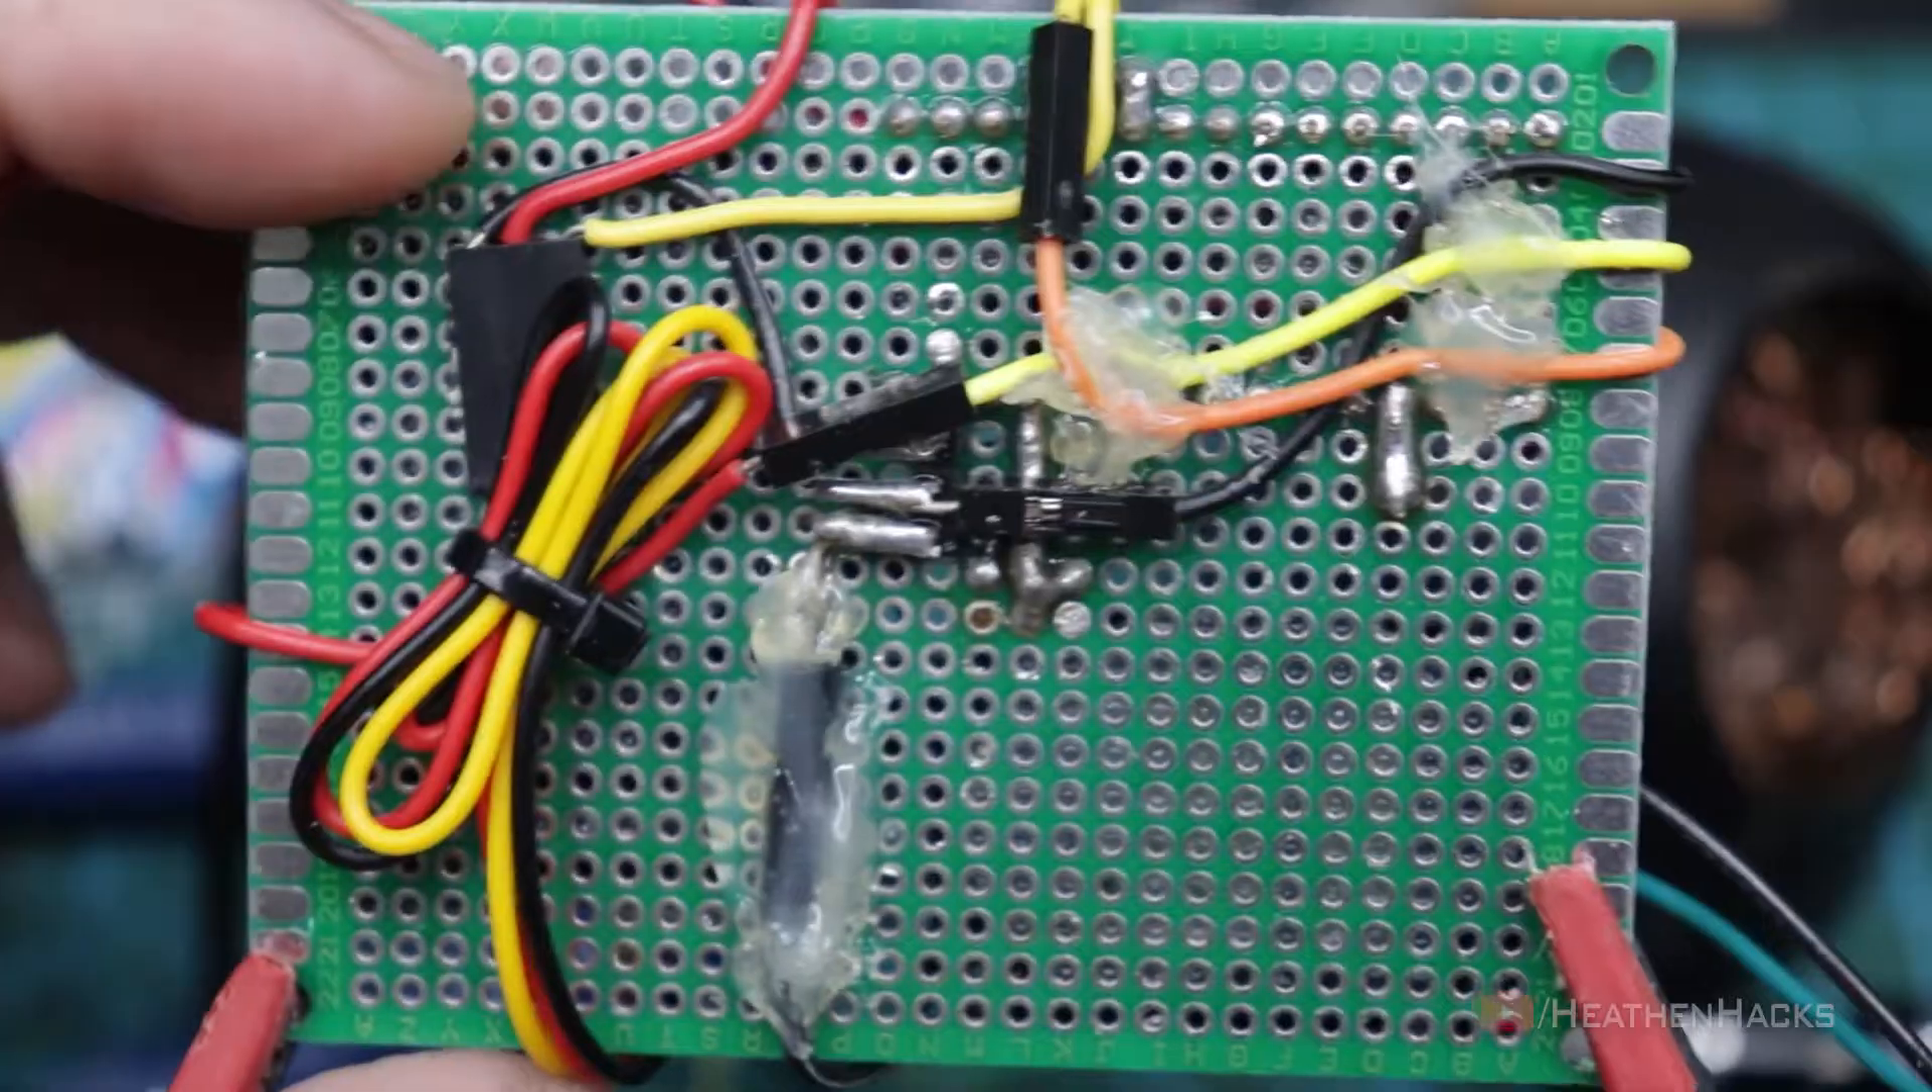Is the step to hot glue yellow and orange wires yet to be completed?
No.